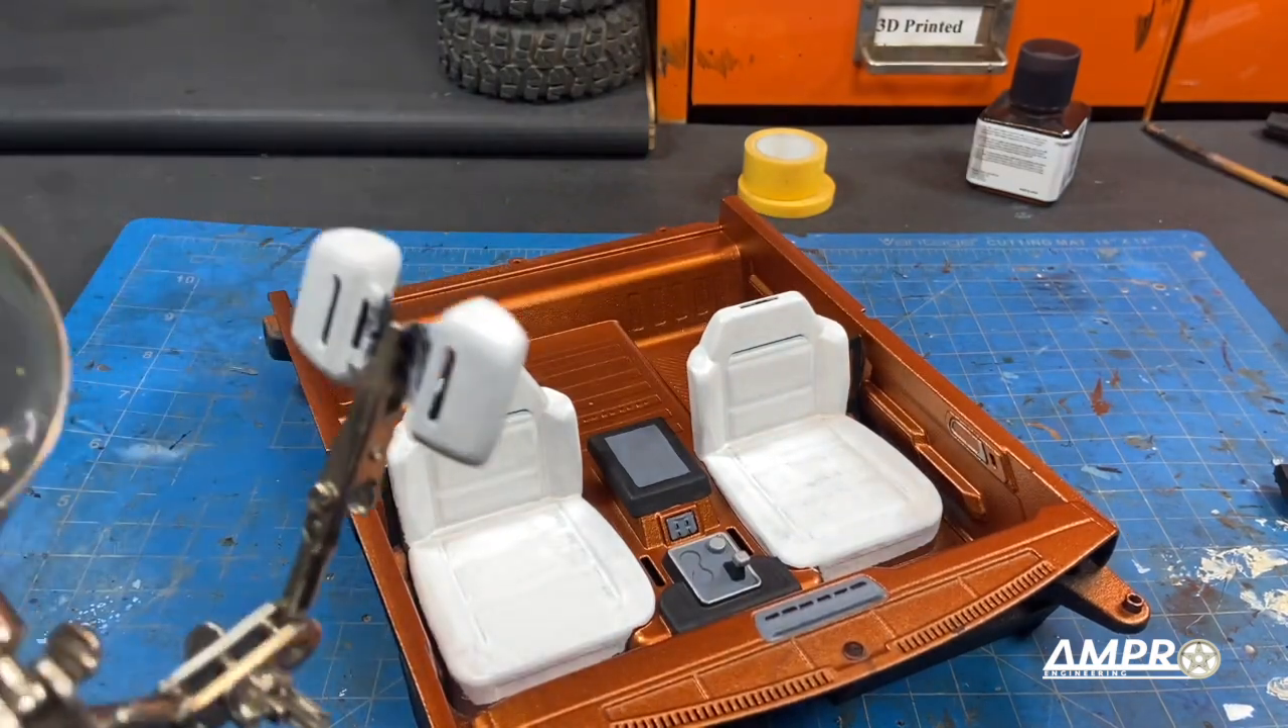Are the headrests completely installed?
No.